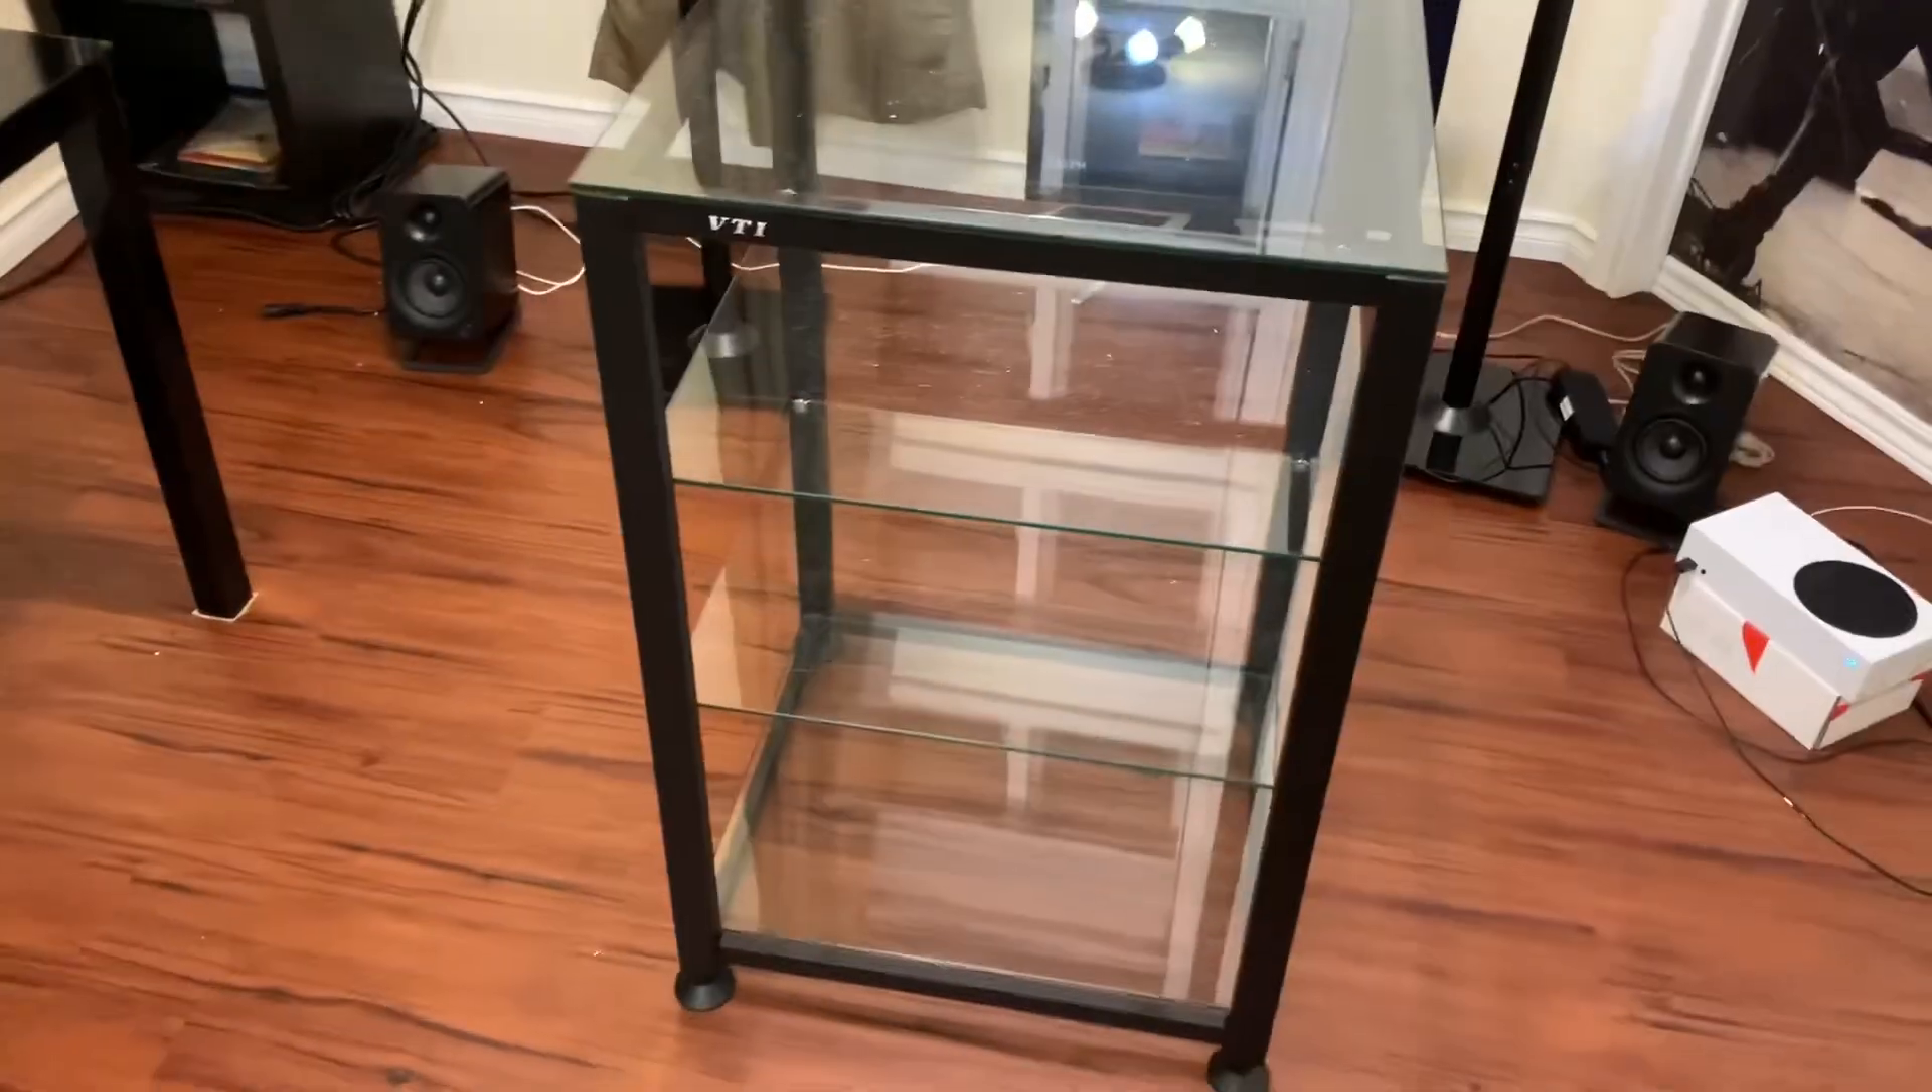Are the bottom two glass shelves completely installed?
Yes.